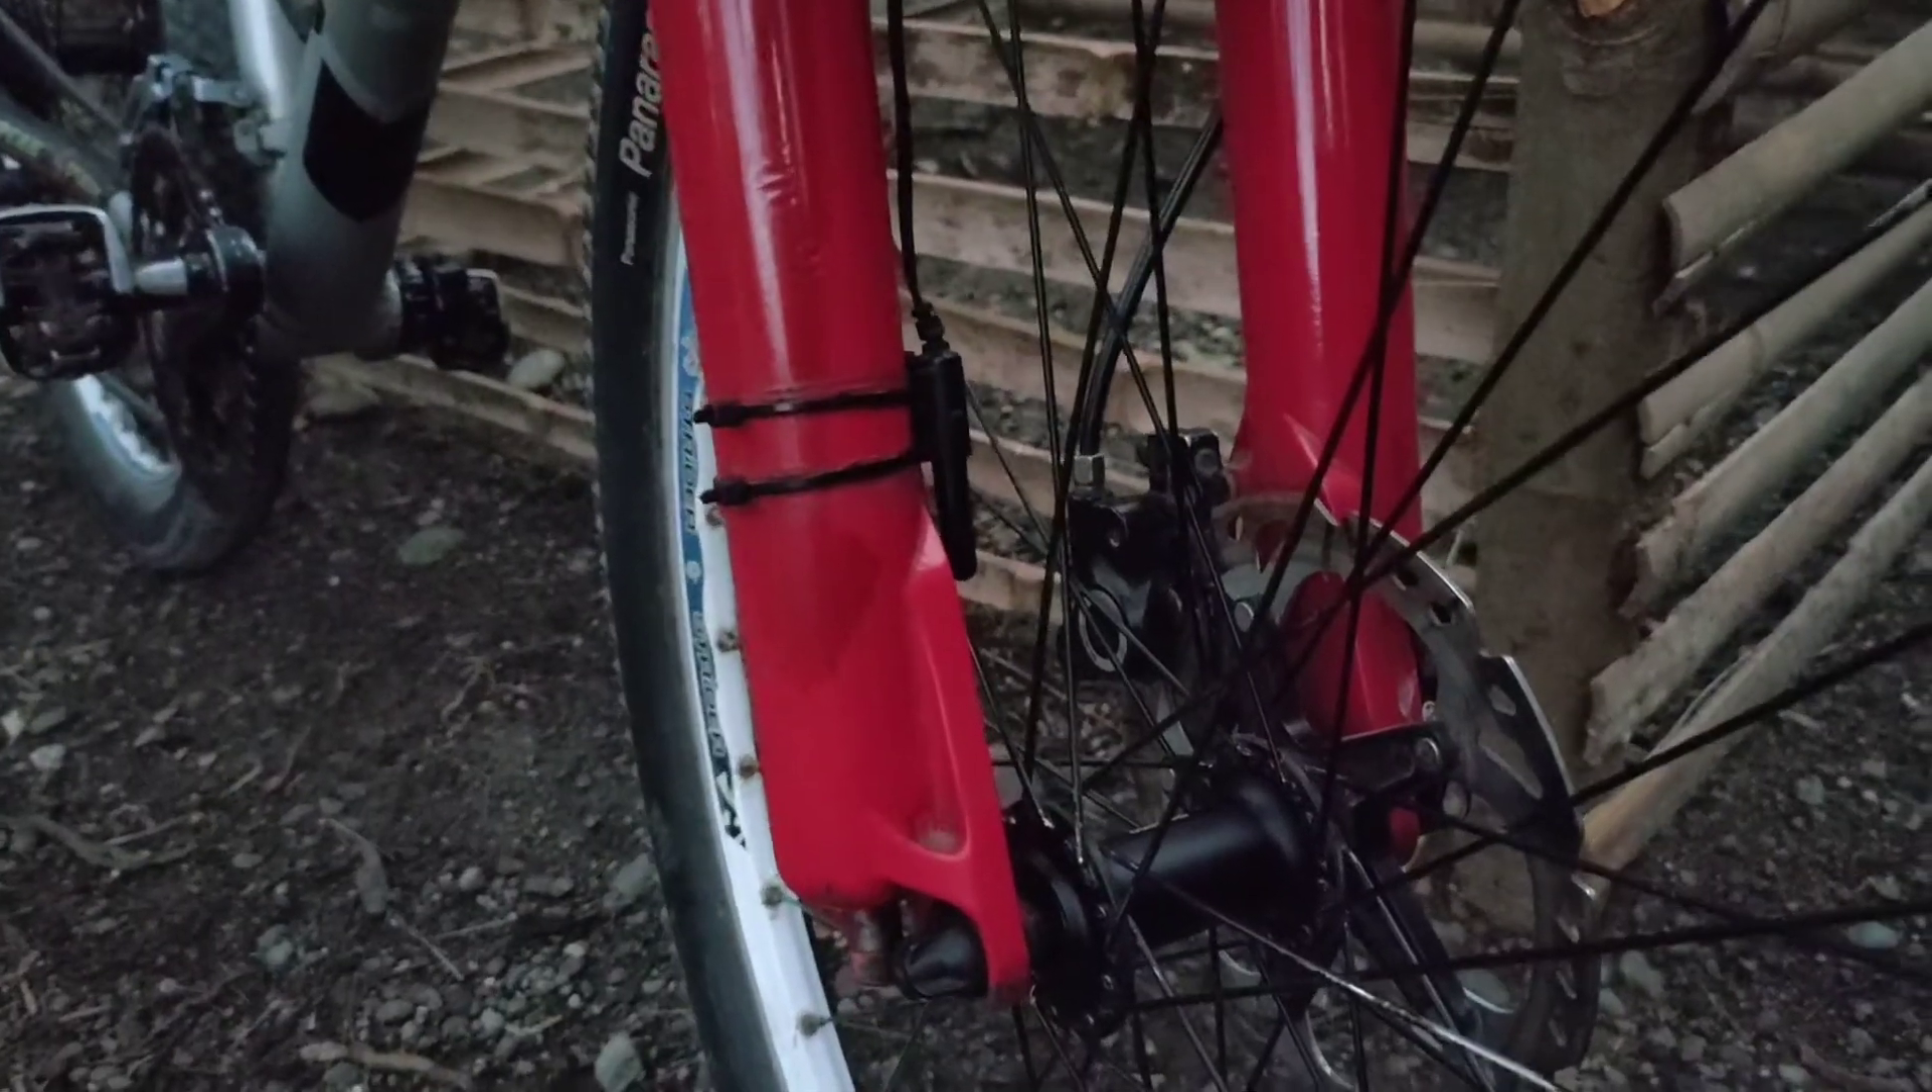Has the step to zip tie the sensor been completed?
Yes.